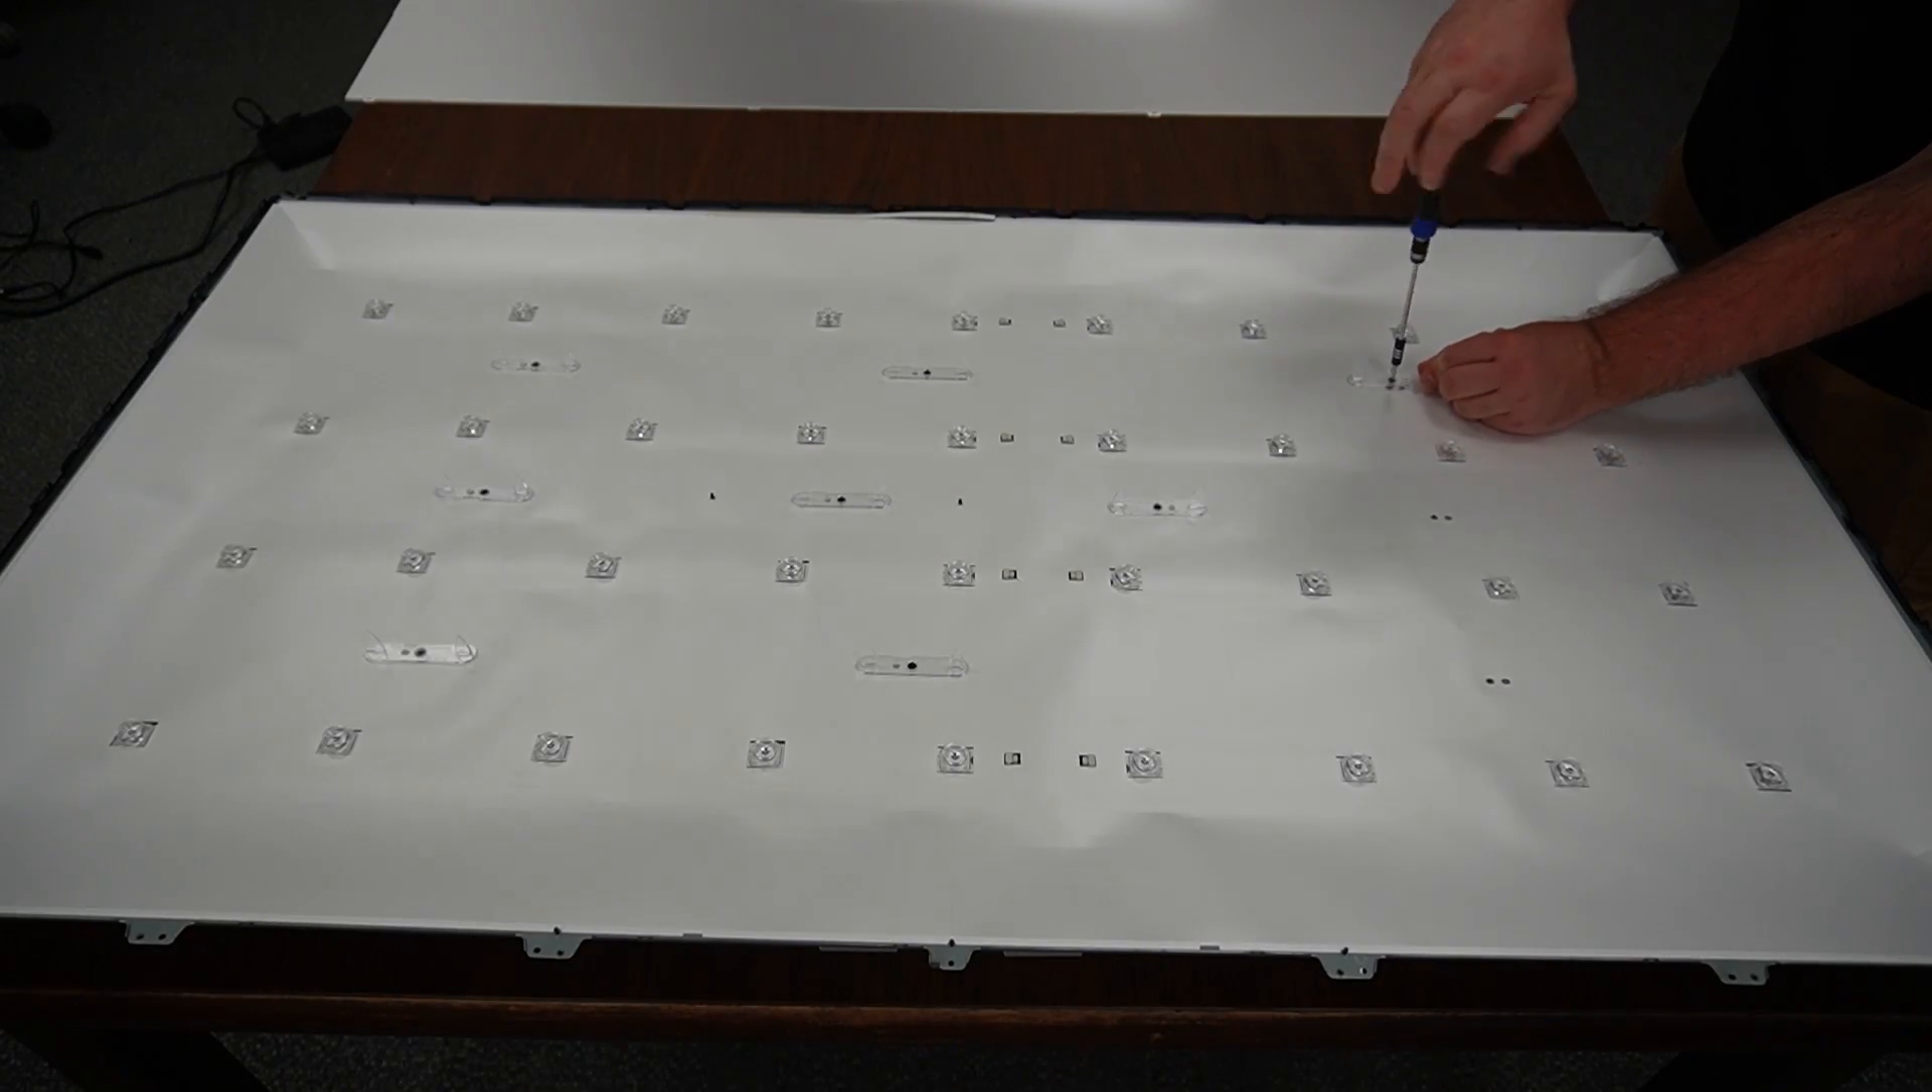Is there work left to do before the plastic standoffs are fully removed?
Yes.